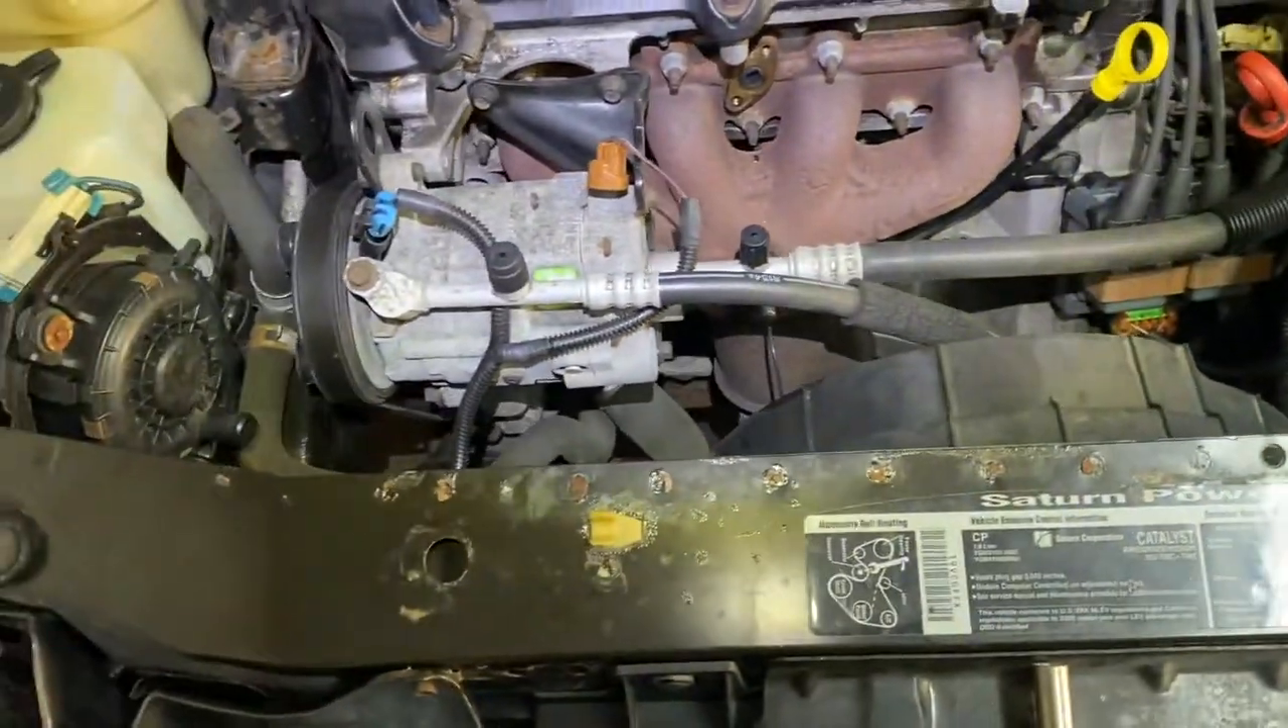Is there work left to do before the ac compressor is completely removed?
Yes.